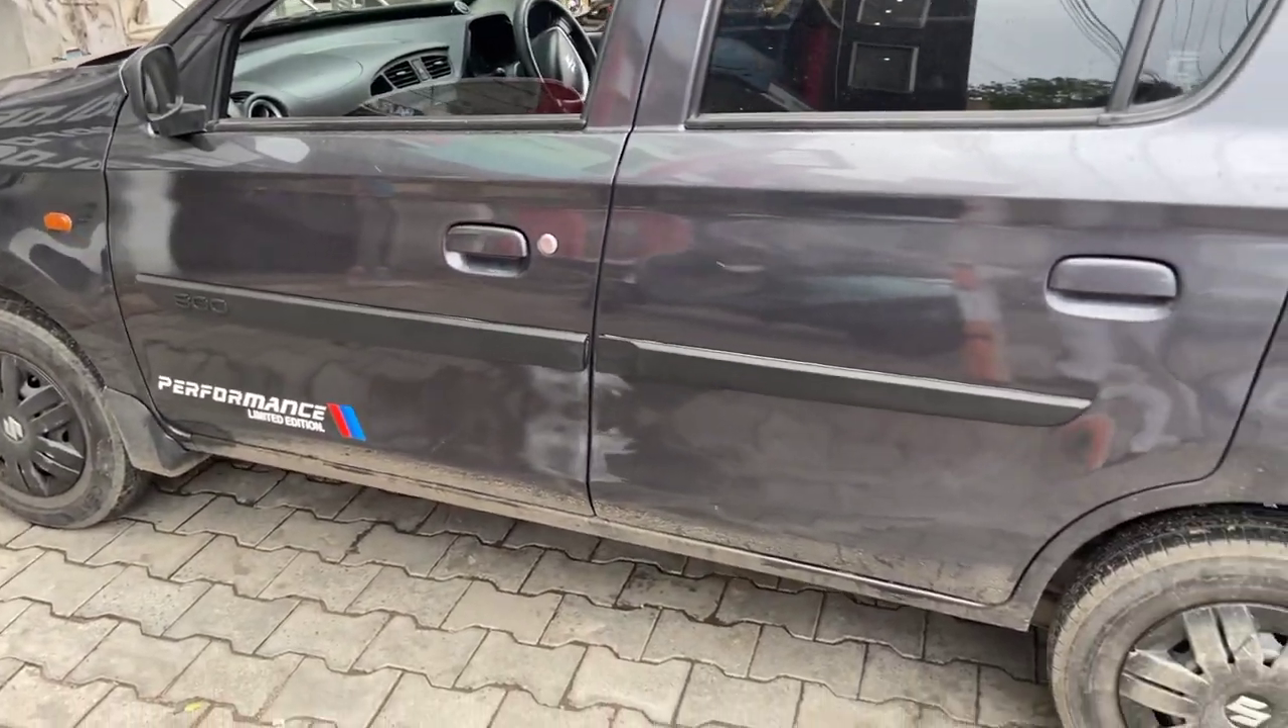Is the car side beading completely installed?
Yes.